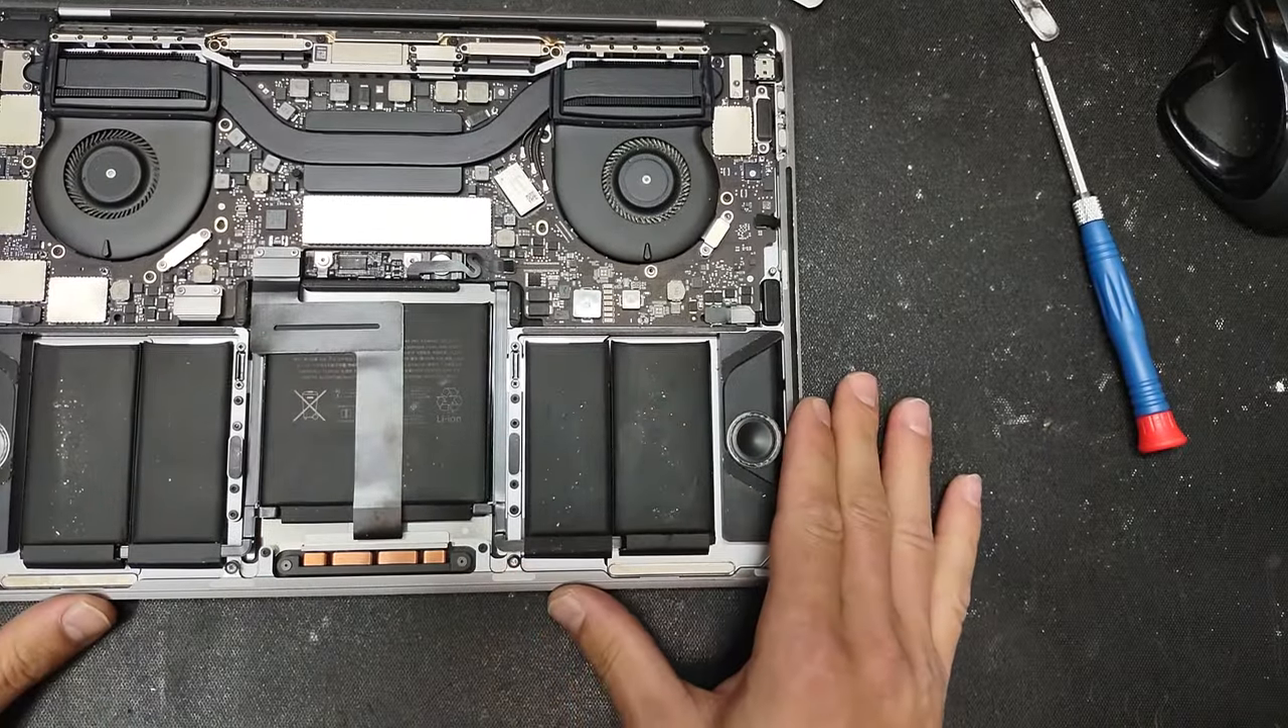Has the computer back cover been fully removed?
Yes.